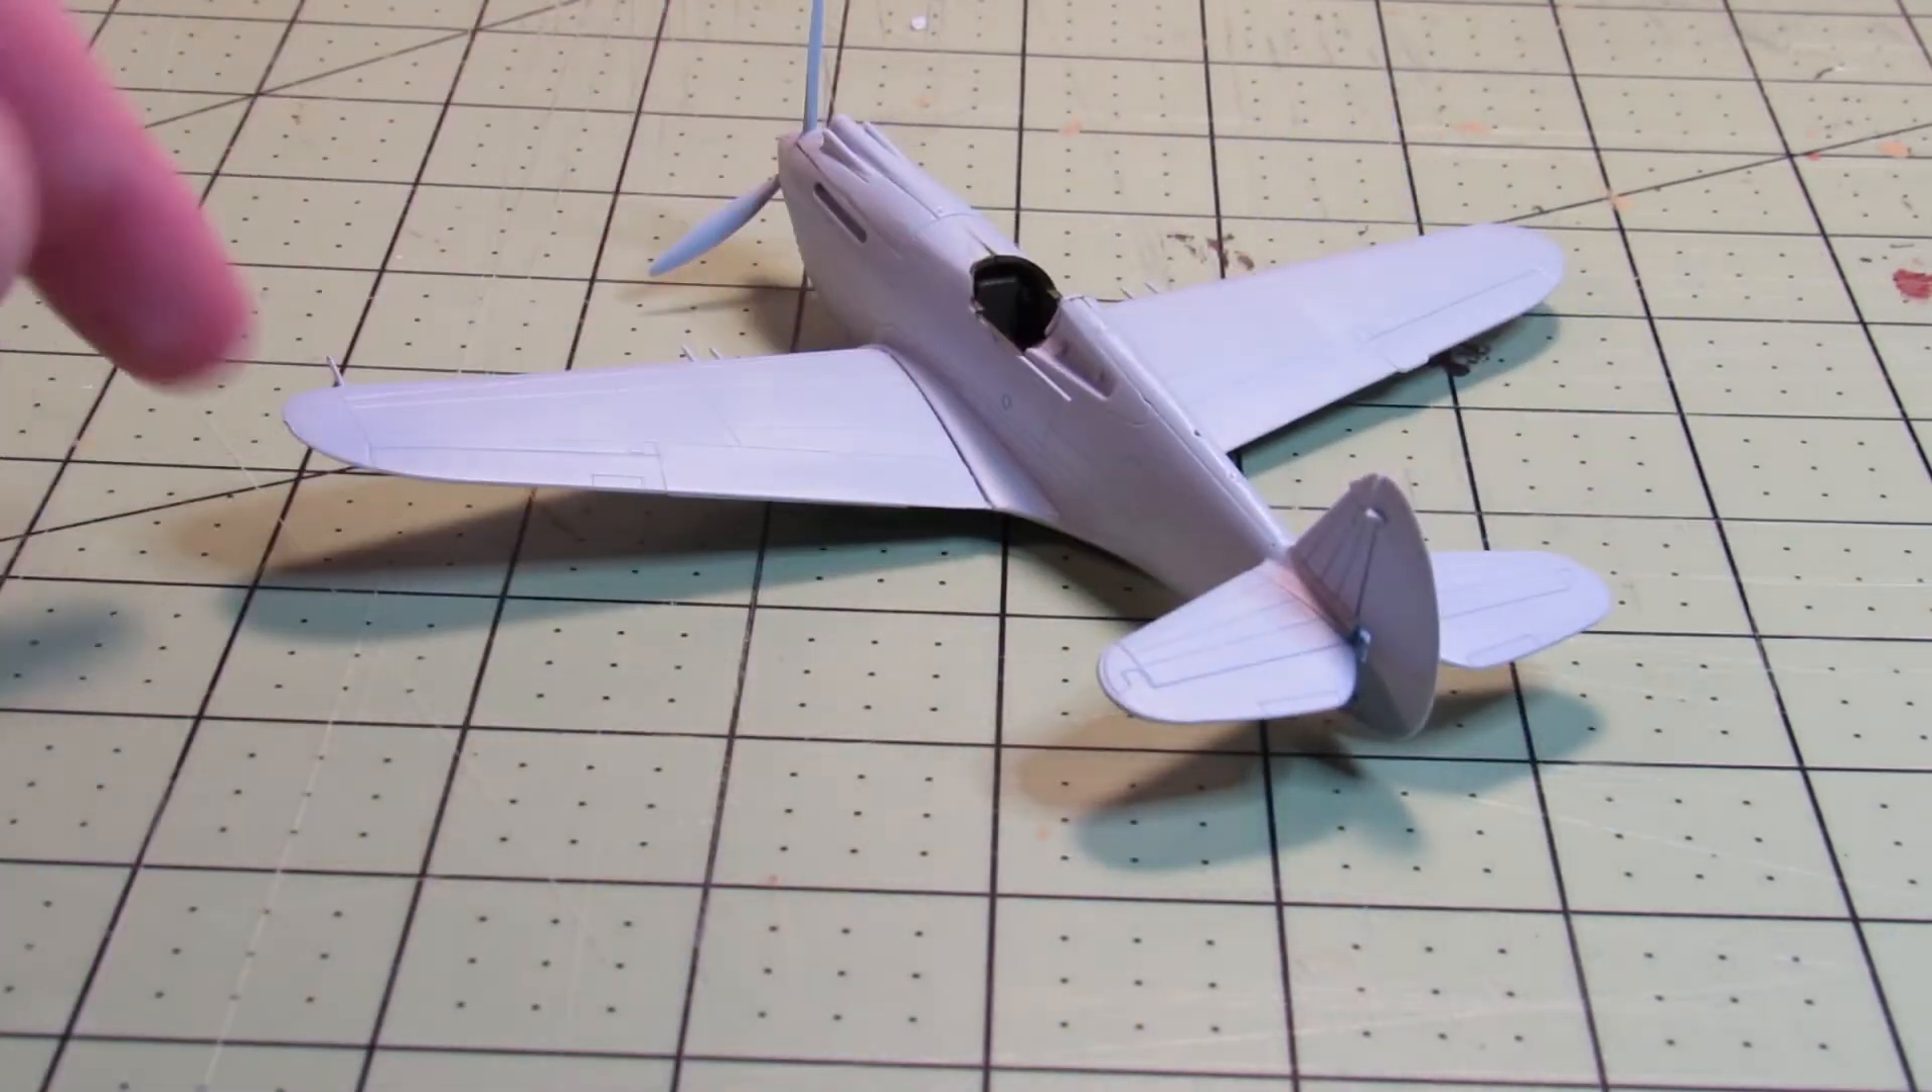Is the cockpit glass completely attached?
No.